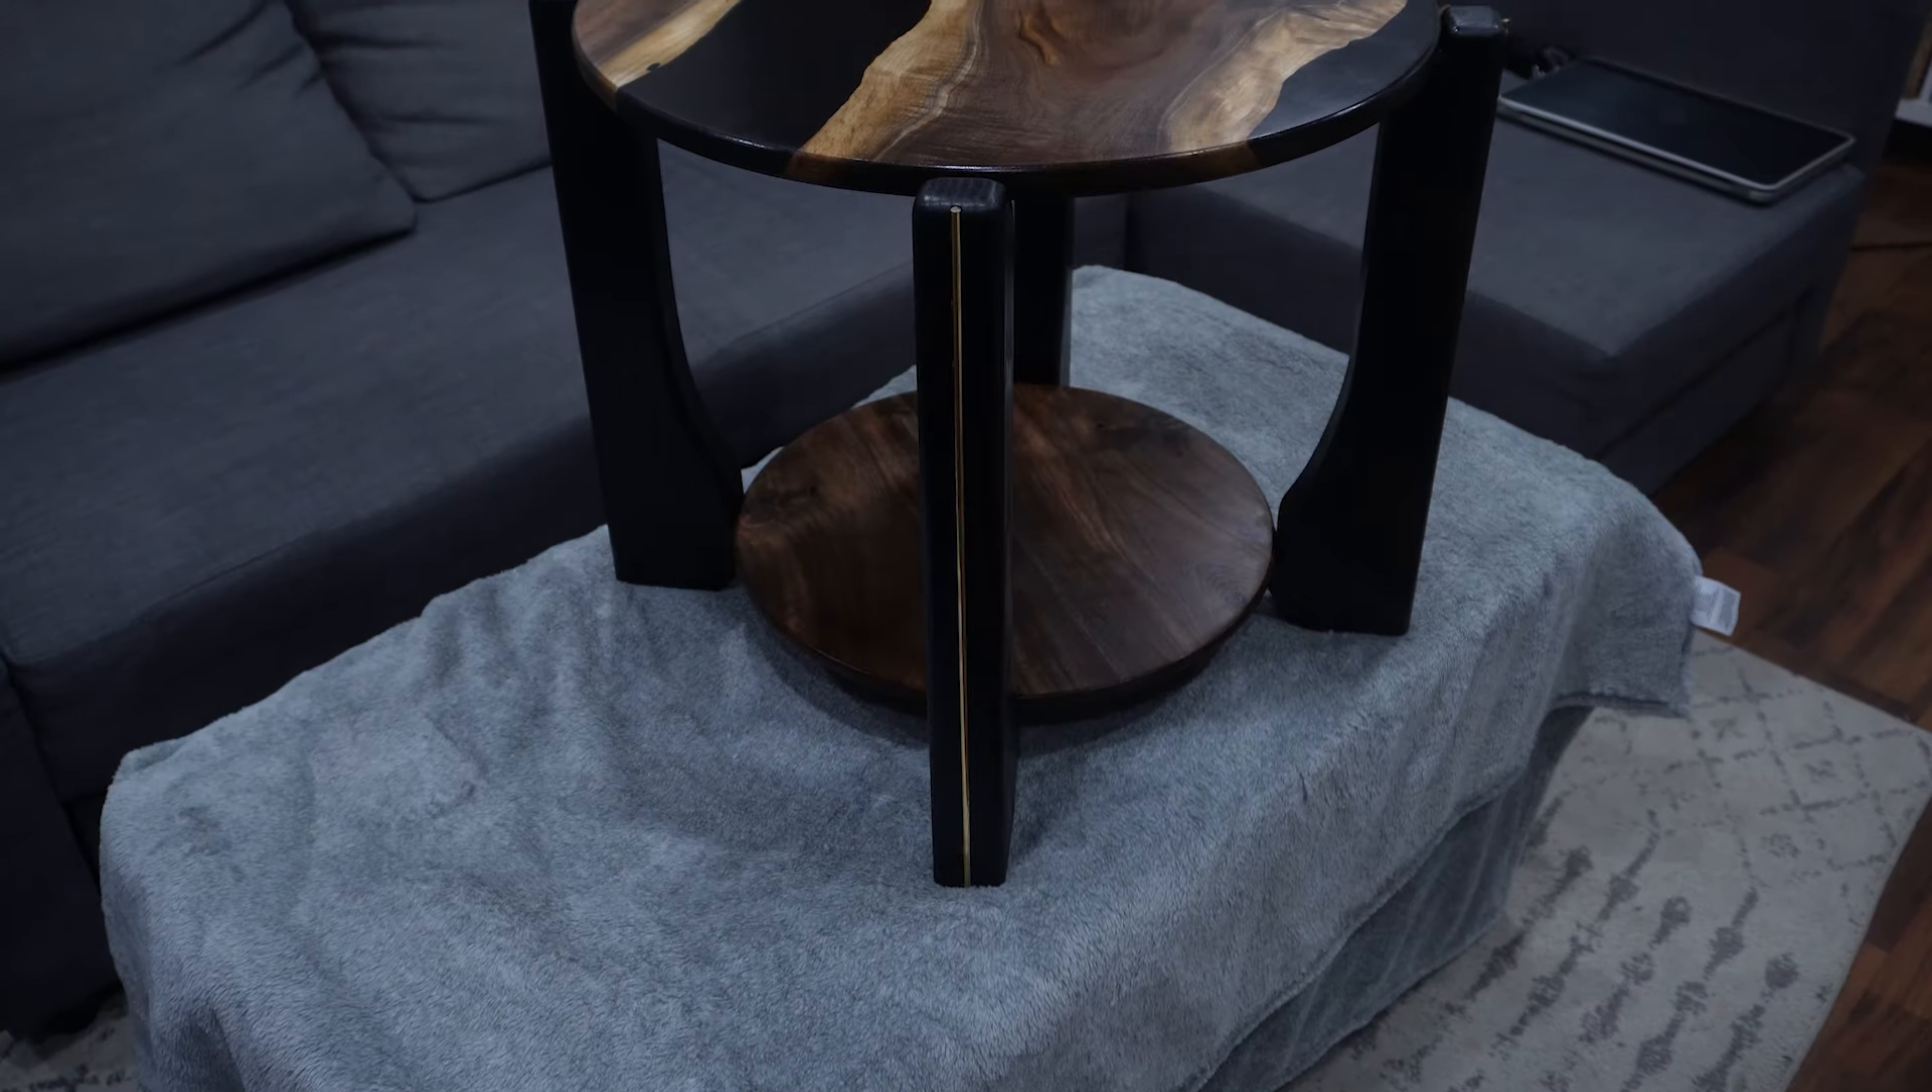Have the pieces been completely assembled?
Yes.